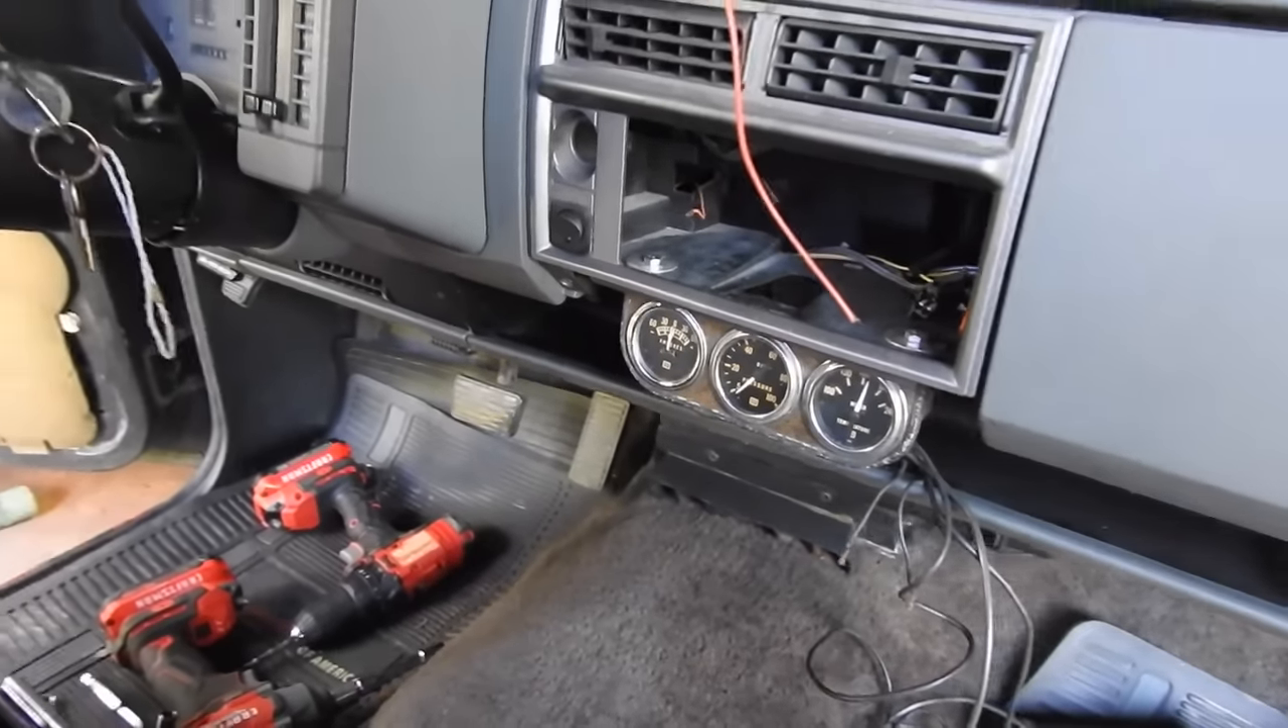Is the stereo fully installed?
No.